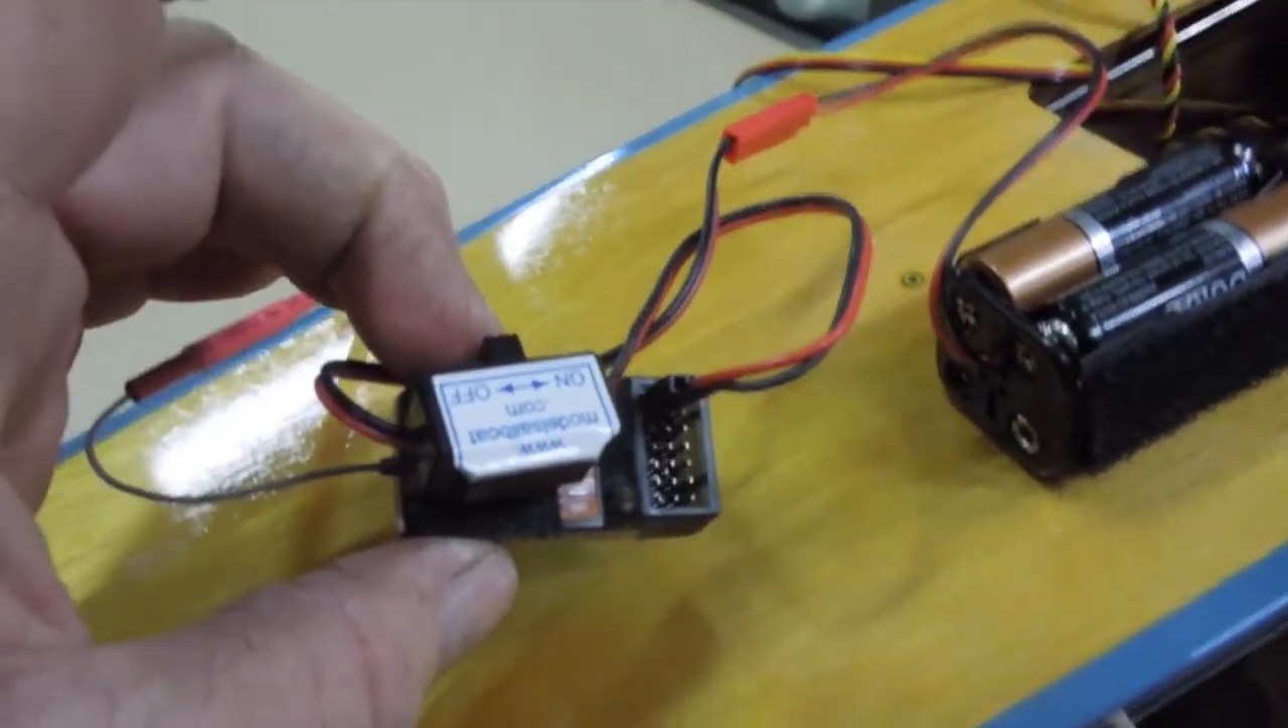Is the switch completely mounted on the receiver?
Yes.